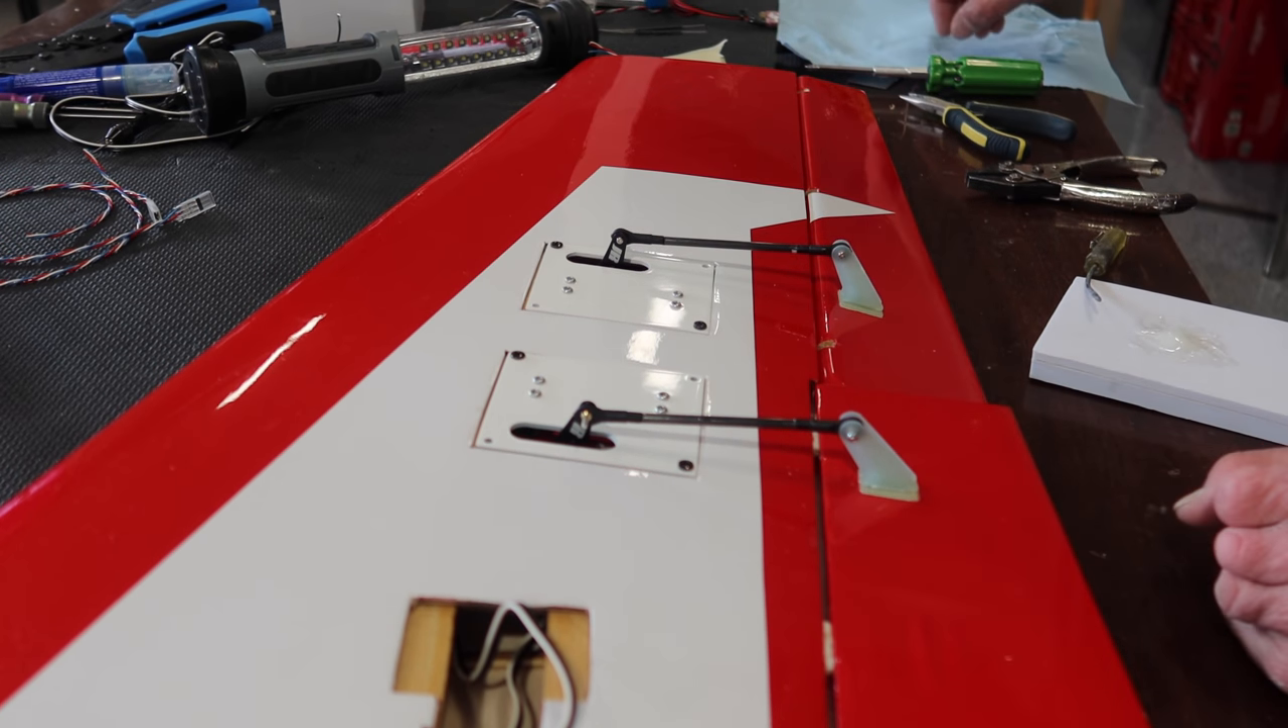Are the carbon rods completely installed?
Yes.